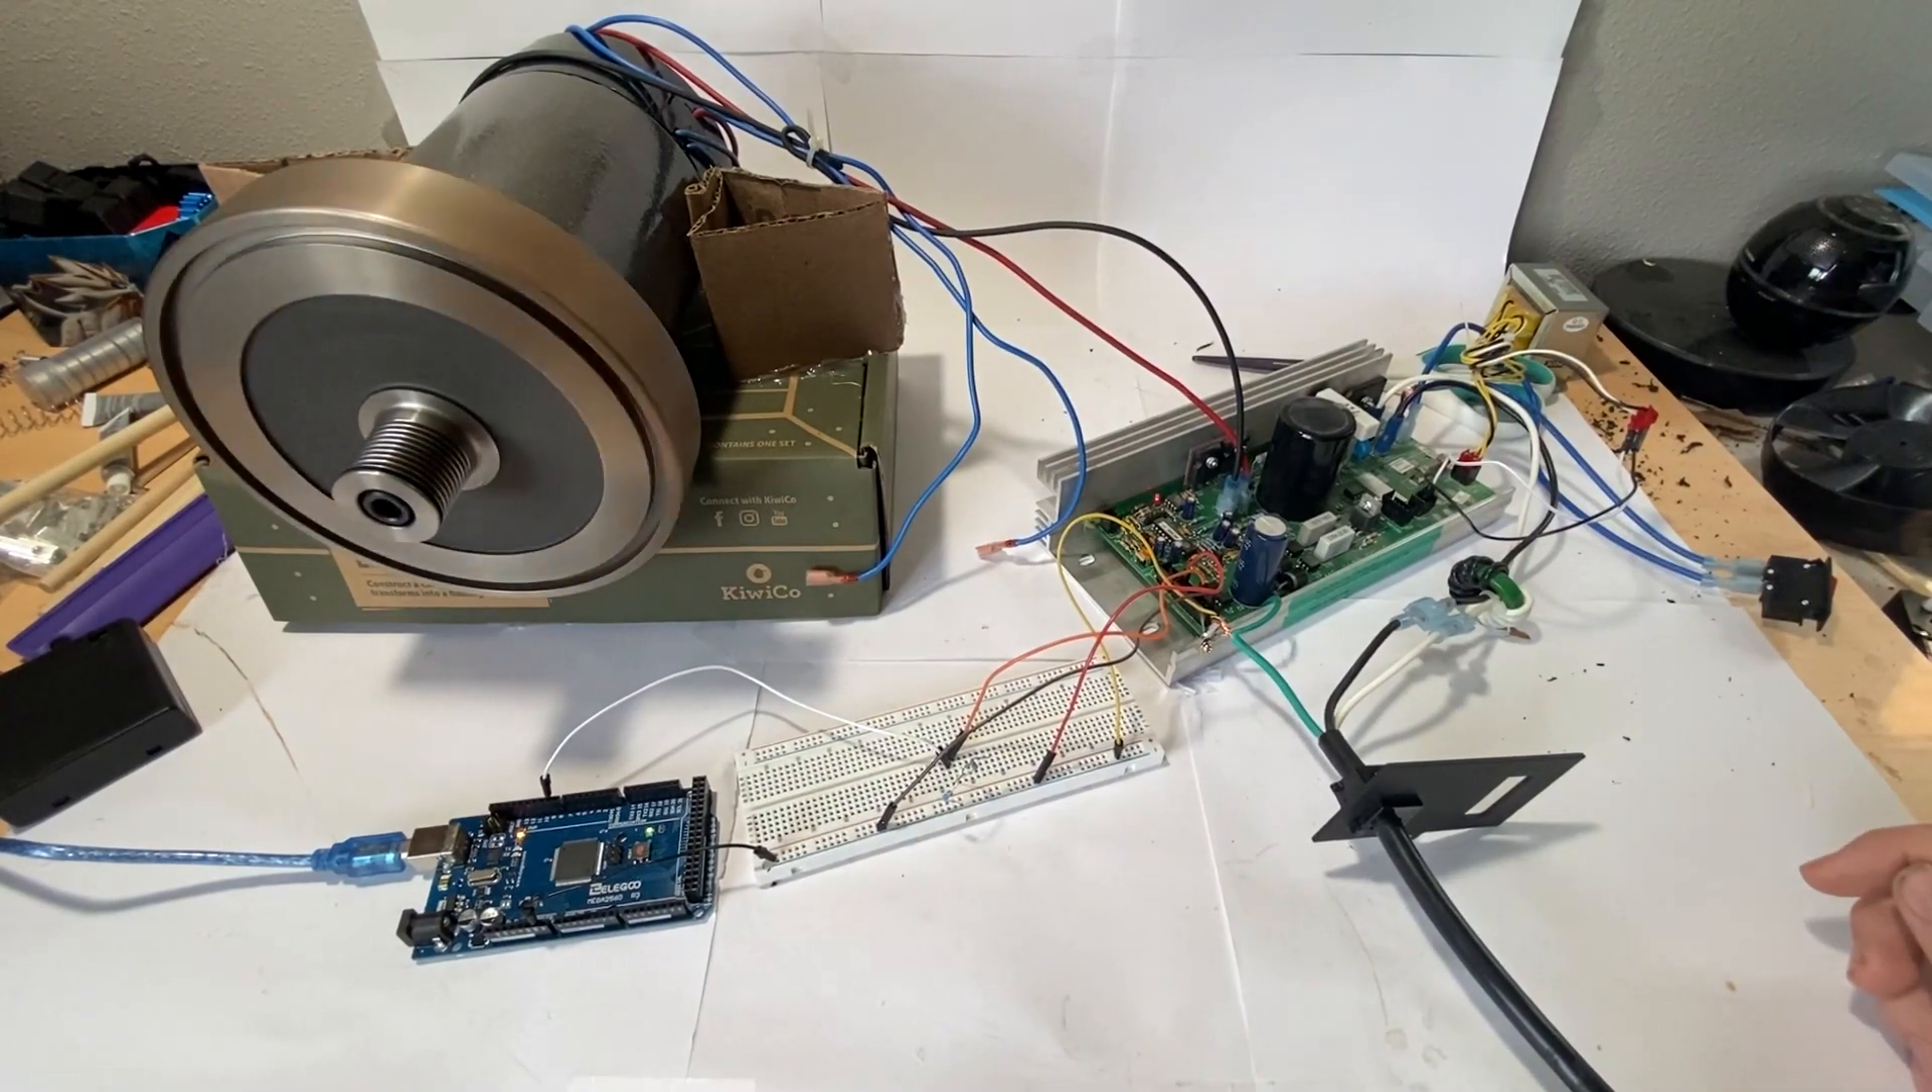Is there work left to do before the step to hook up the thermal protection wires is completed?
Yes.